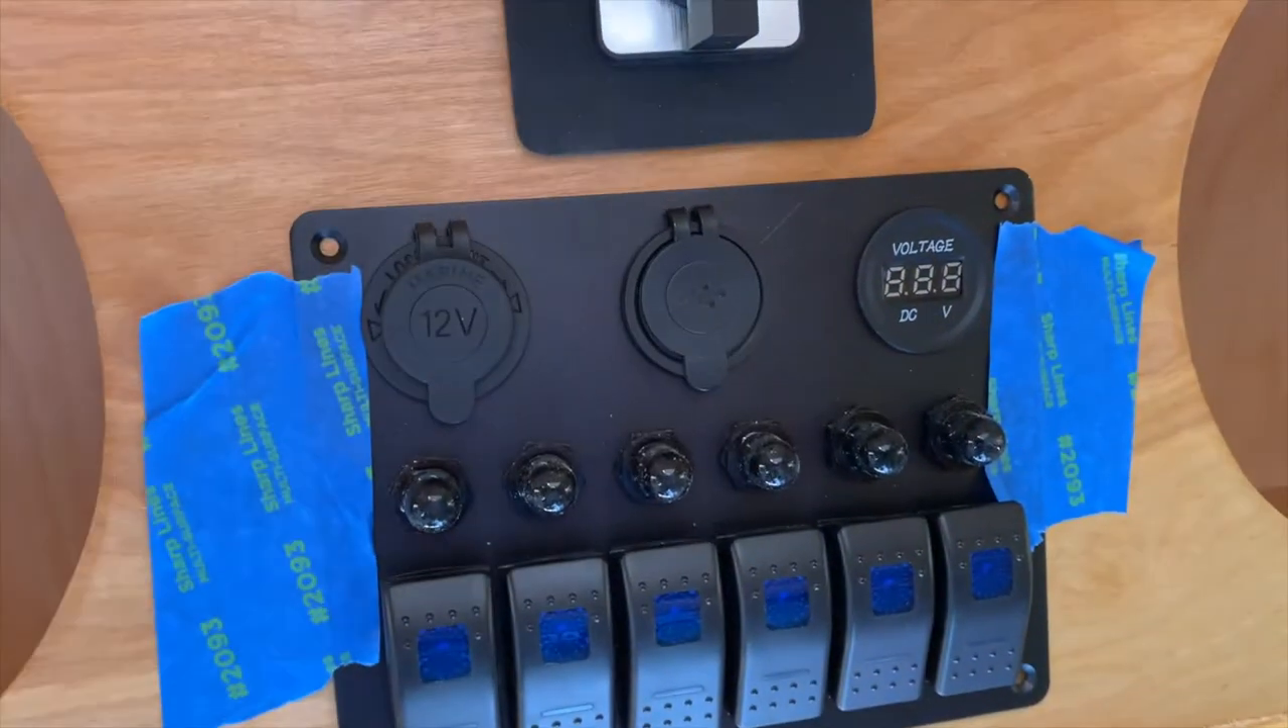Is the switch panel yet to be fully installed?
Yes.